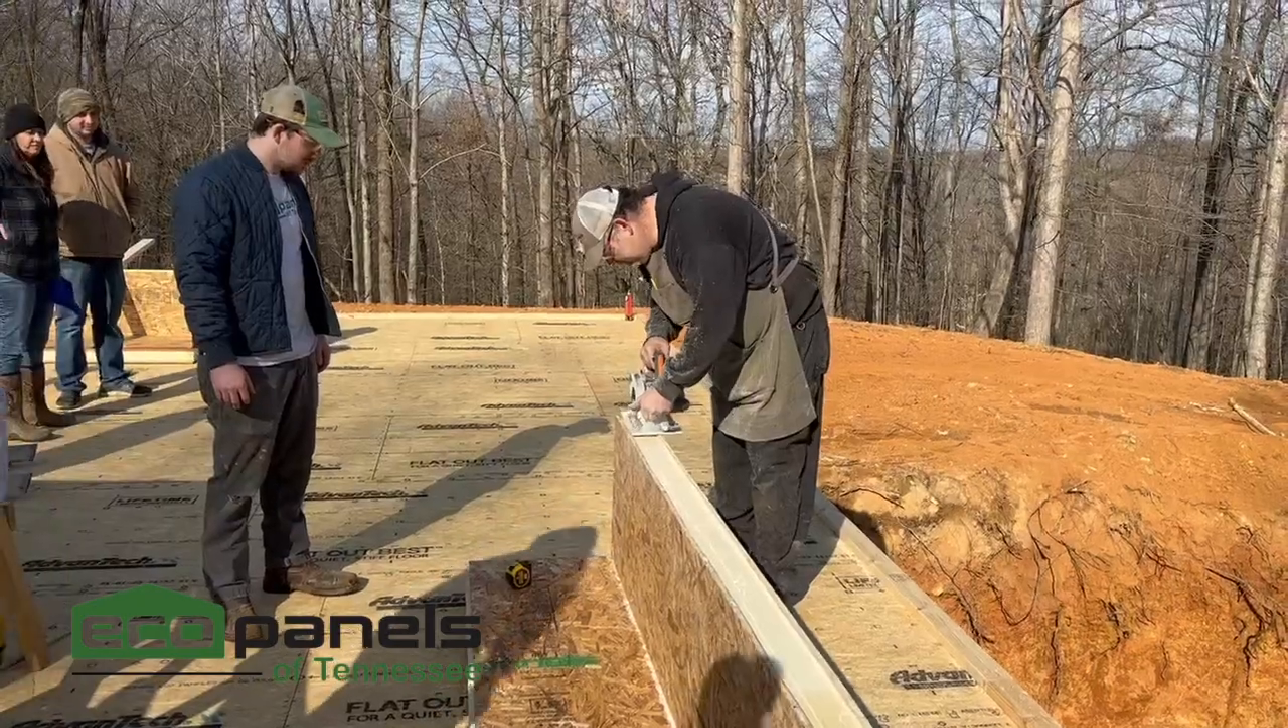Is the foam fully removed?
No.